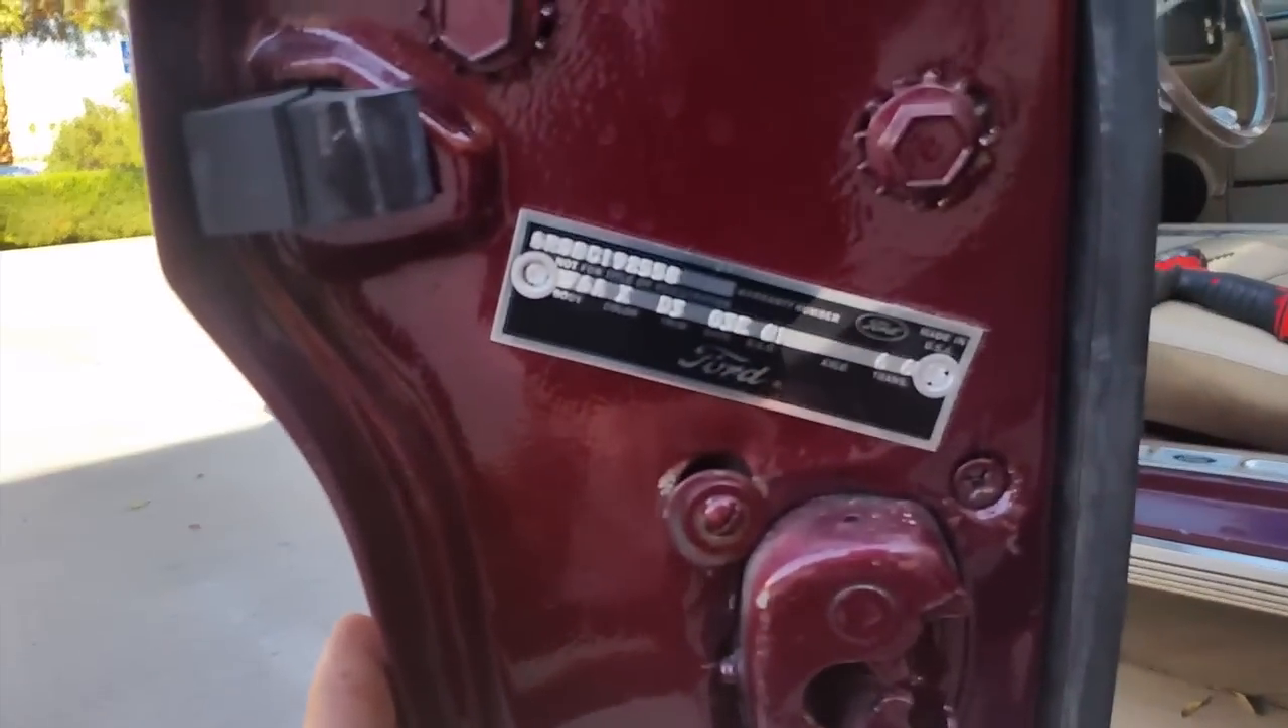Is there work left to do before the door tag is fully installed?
No.